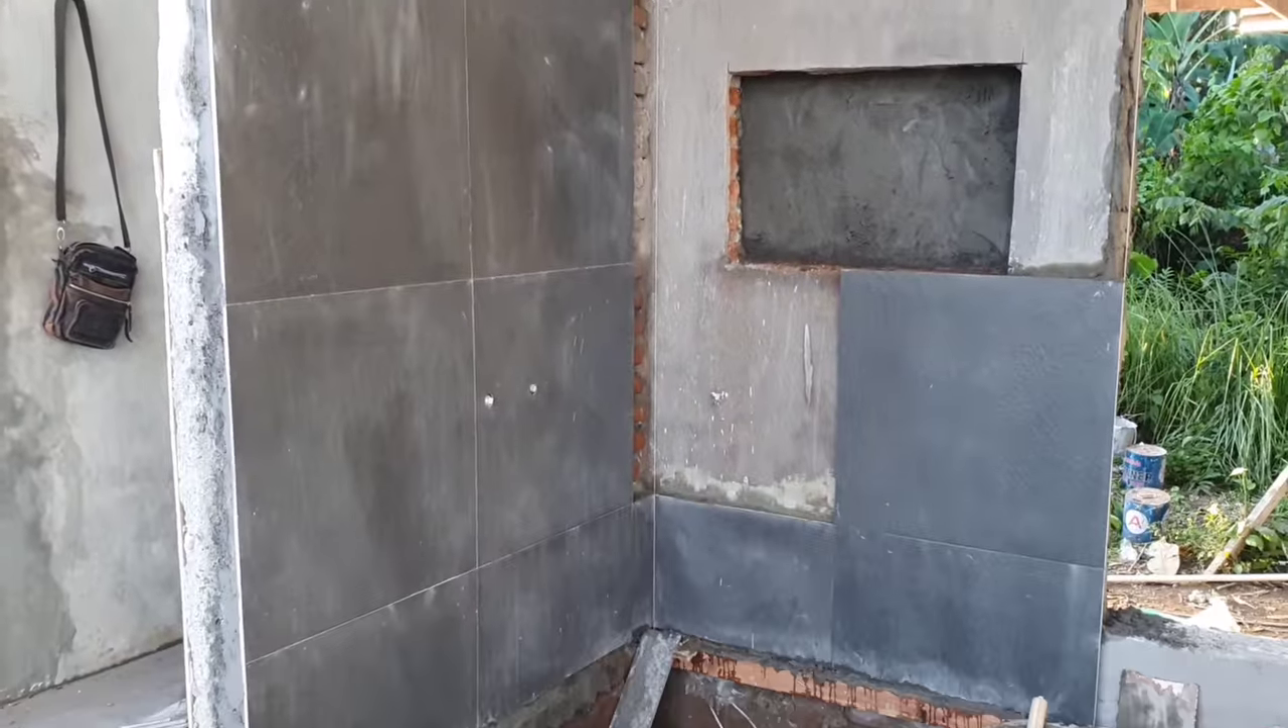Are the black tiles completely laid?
No.